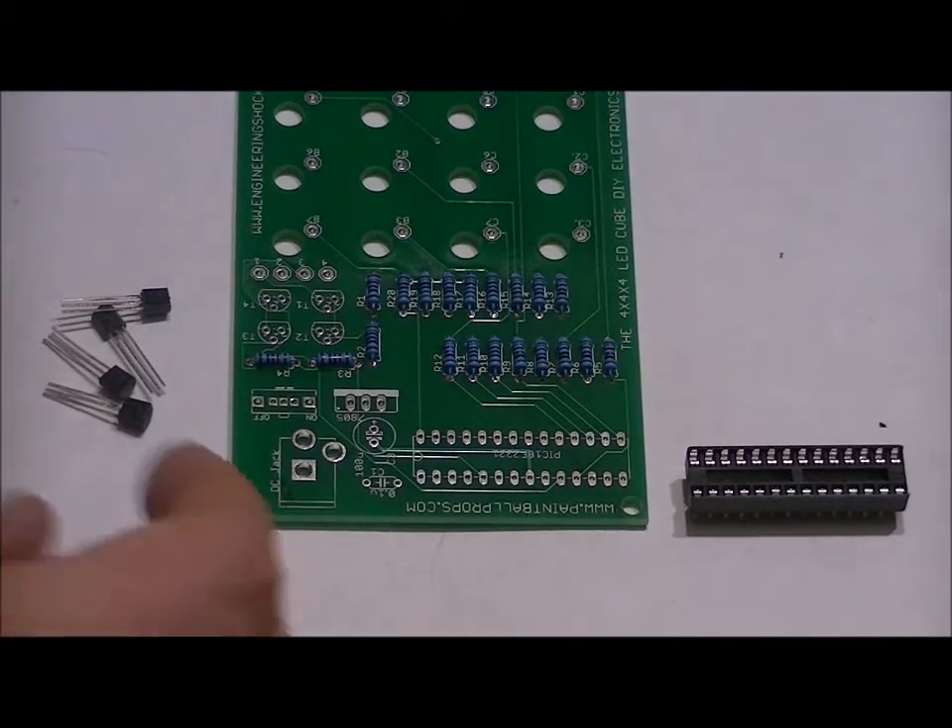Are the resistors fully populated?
Yes.